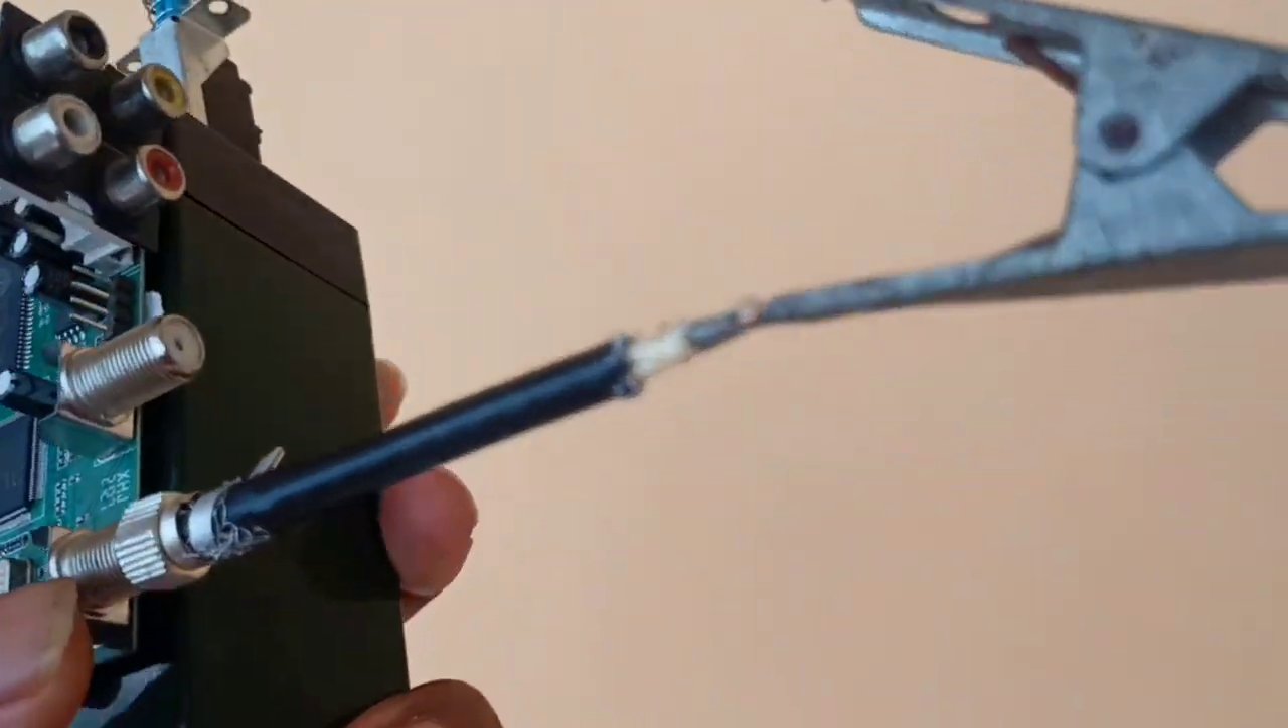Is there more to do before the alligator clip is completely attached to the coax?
No.